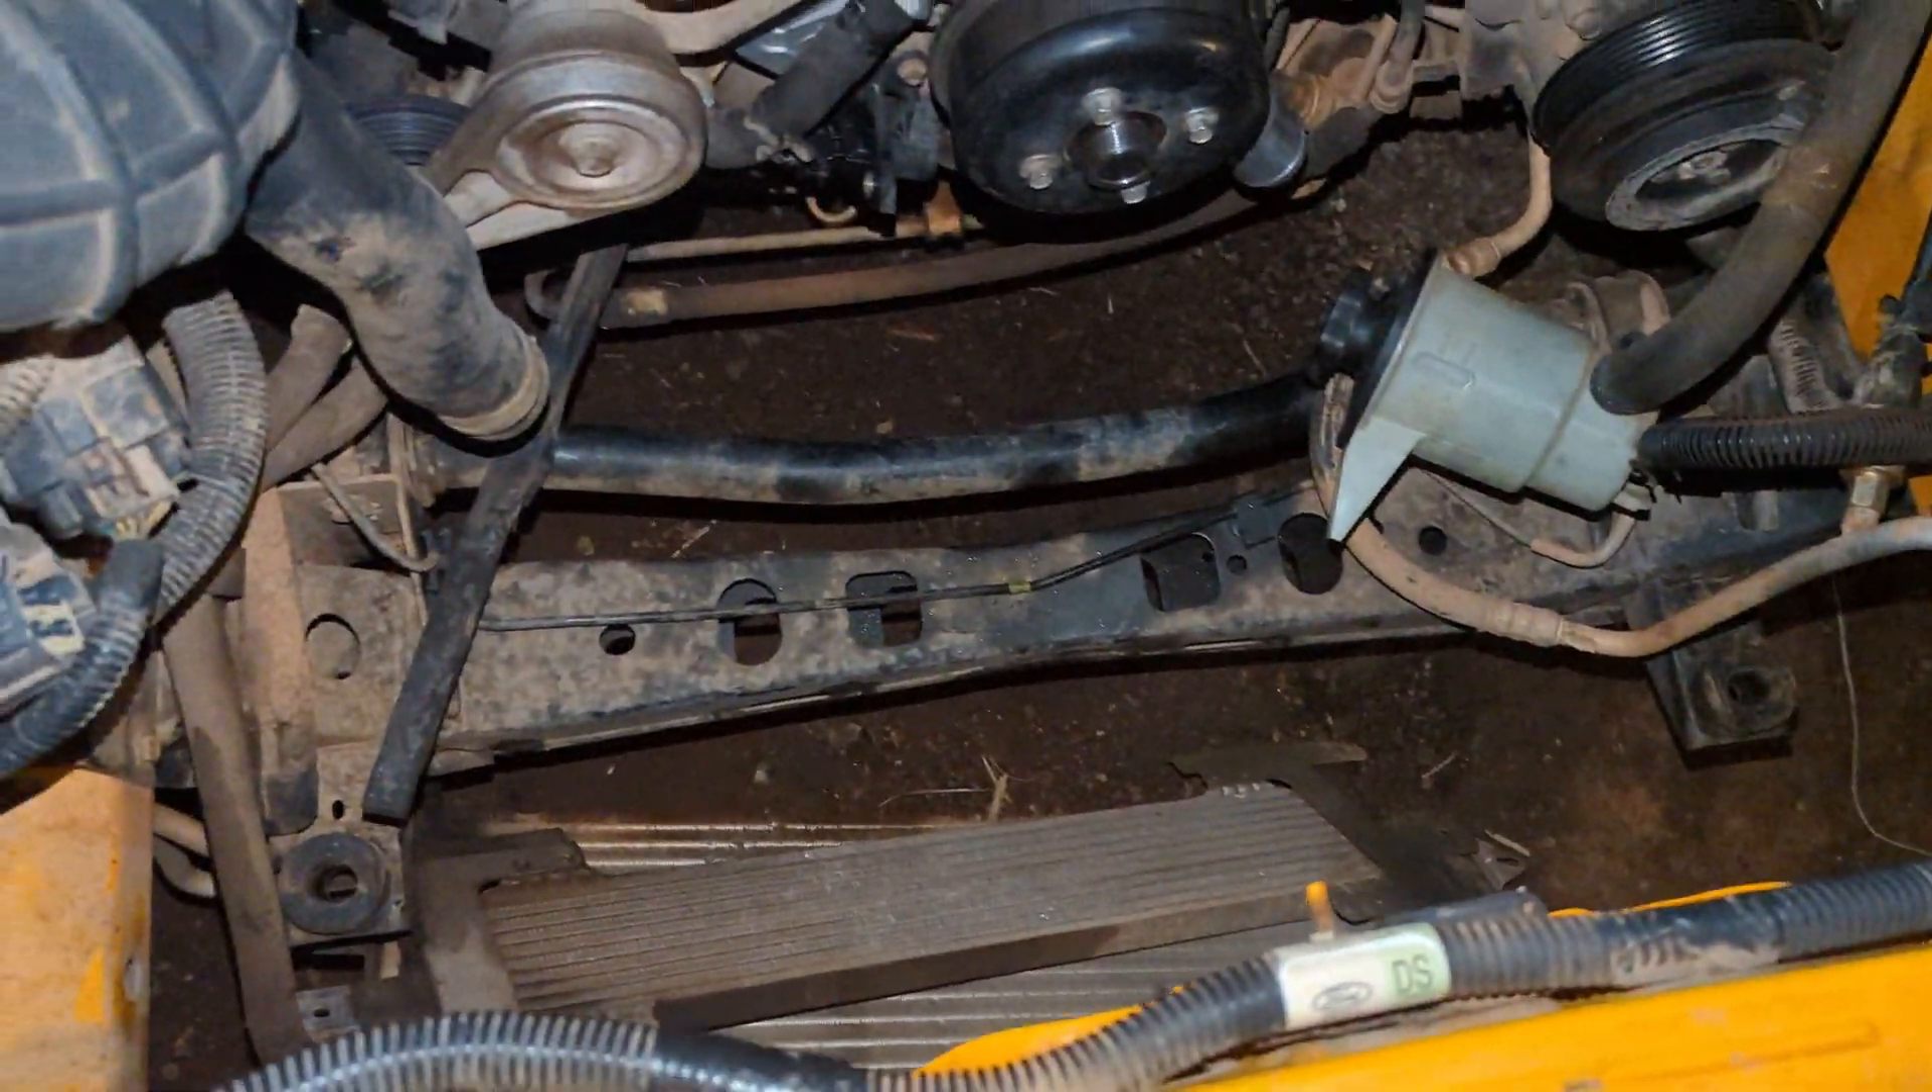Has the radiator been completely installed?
No.